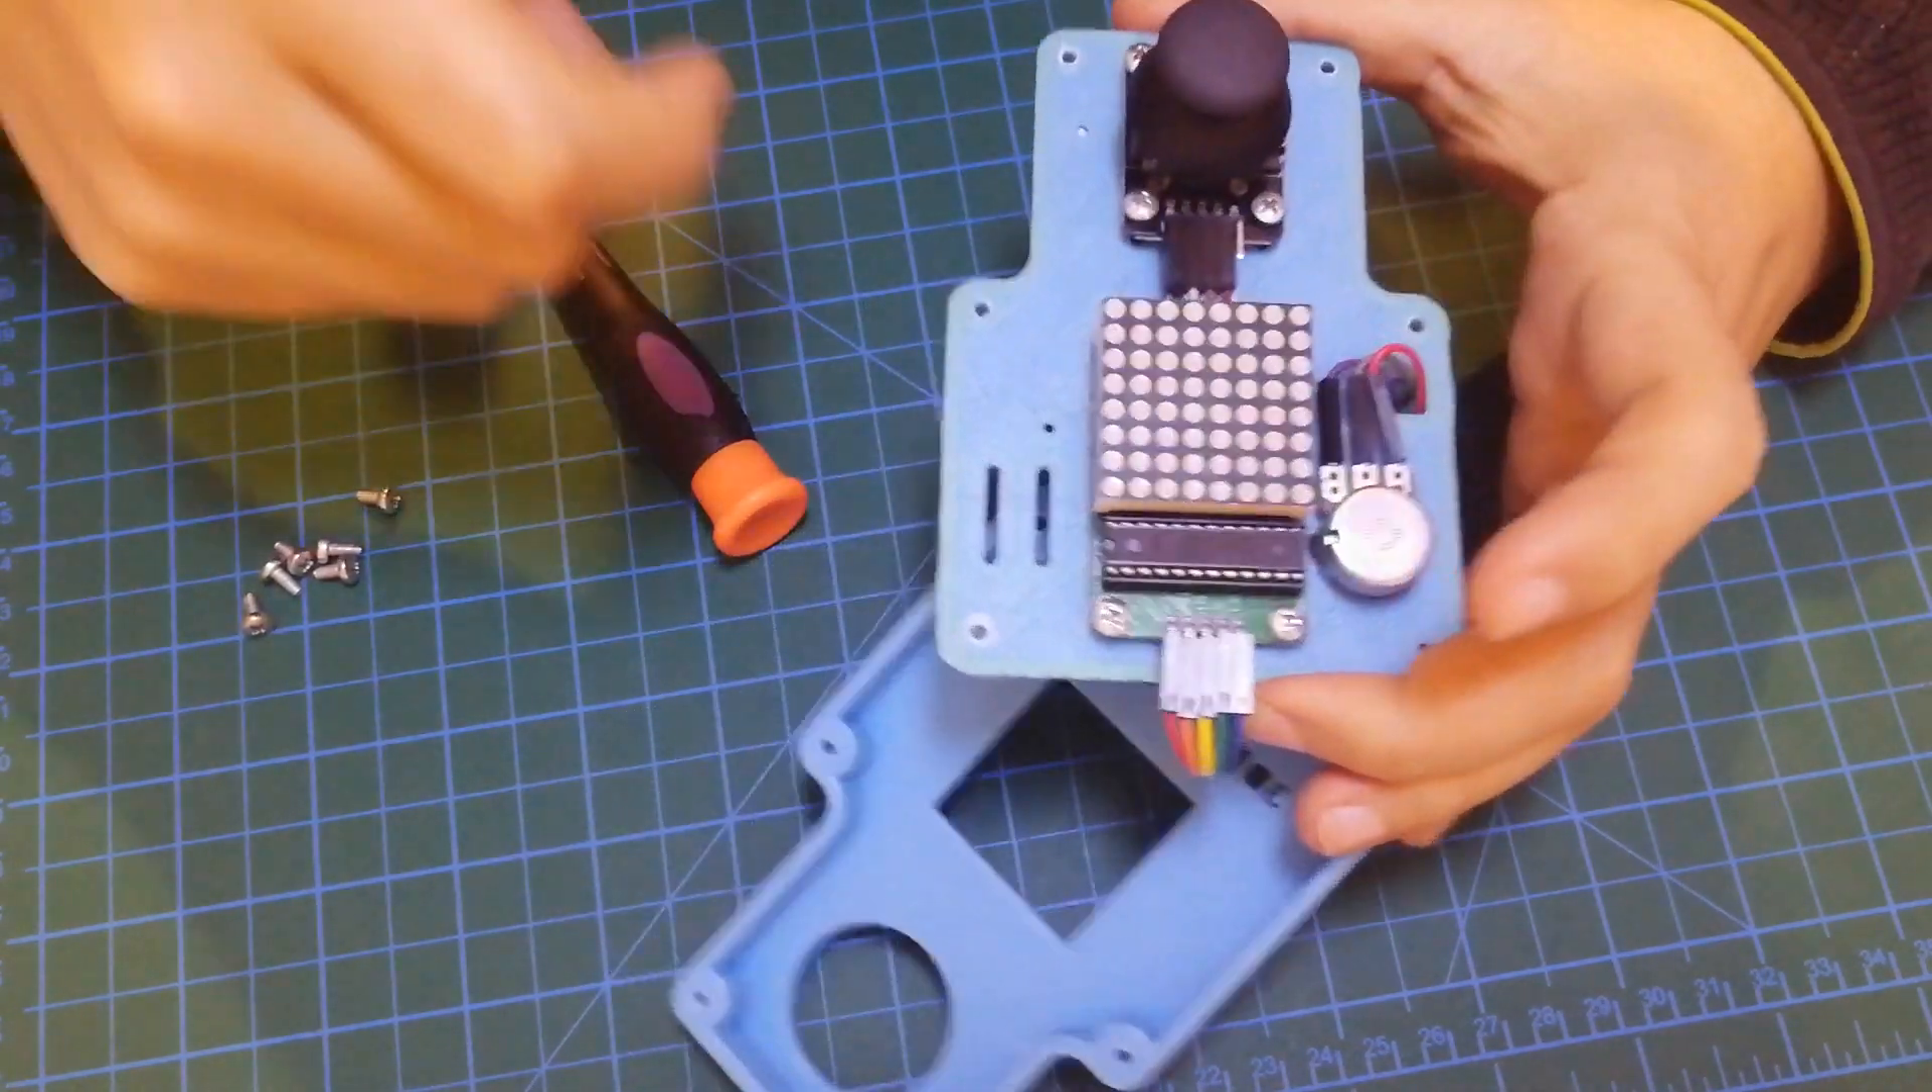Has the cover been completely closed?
No.